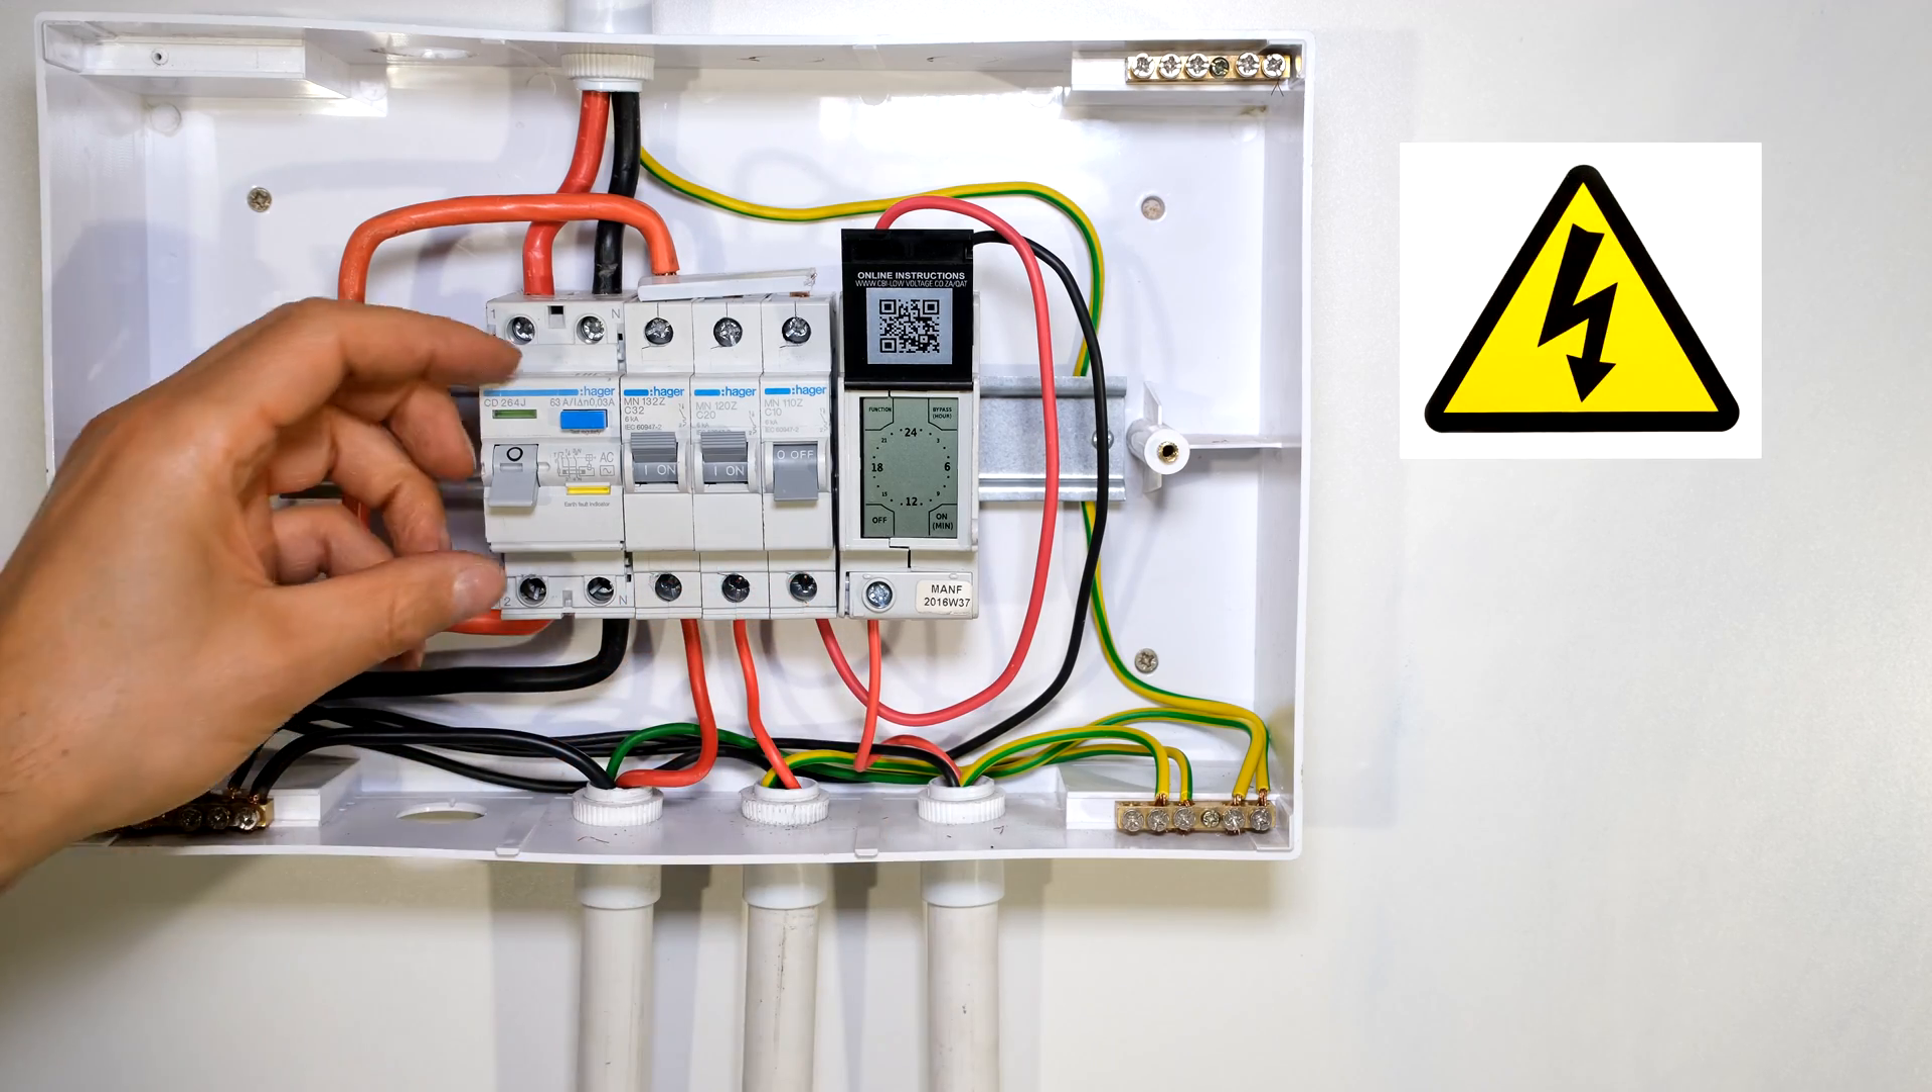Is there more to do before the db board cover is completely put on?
Yes.